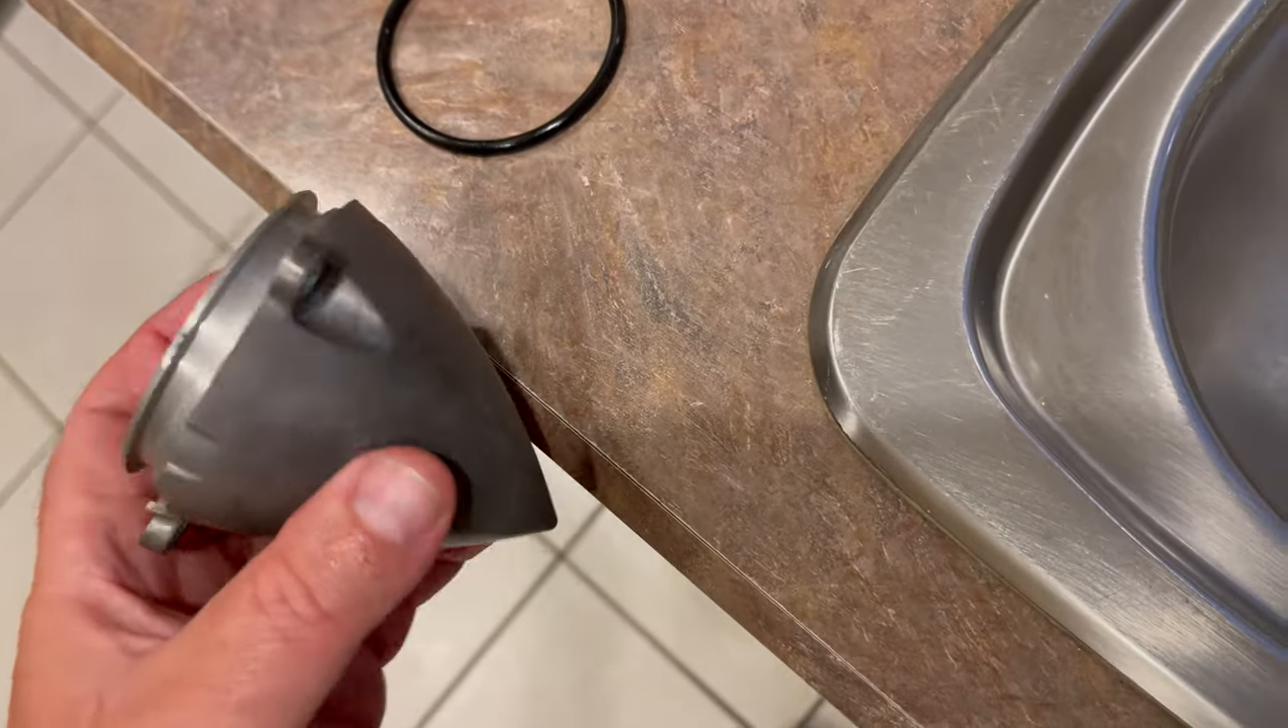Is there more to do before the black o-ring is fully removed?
No.